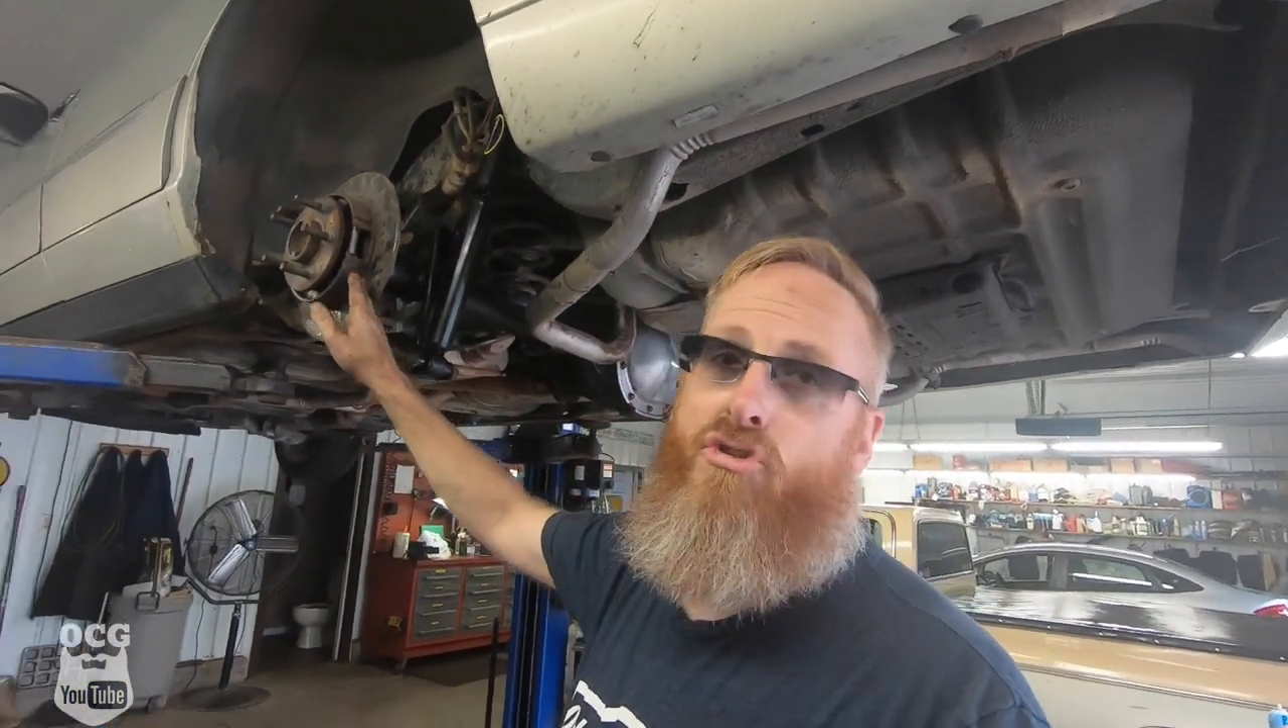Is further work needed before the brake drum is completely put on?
Yes.